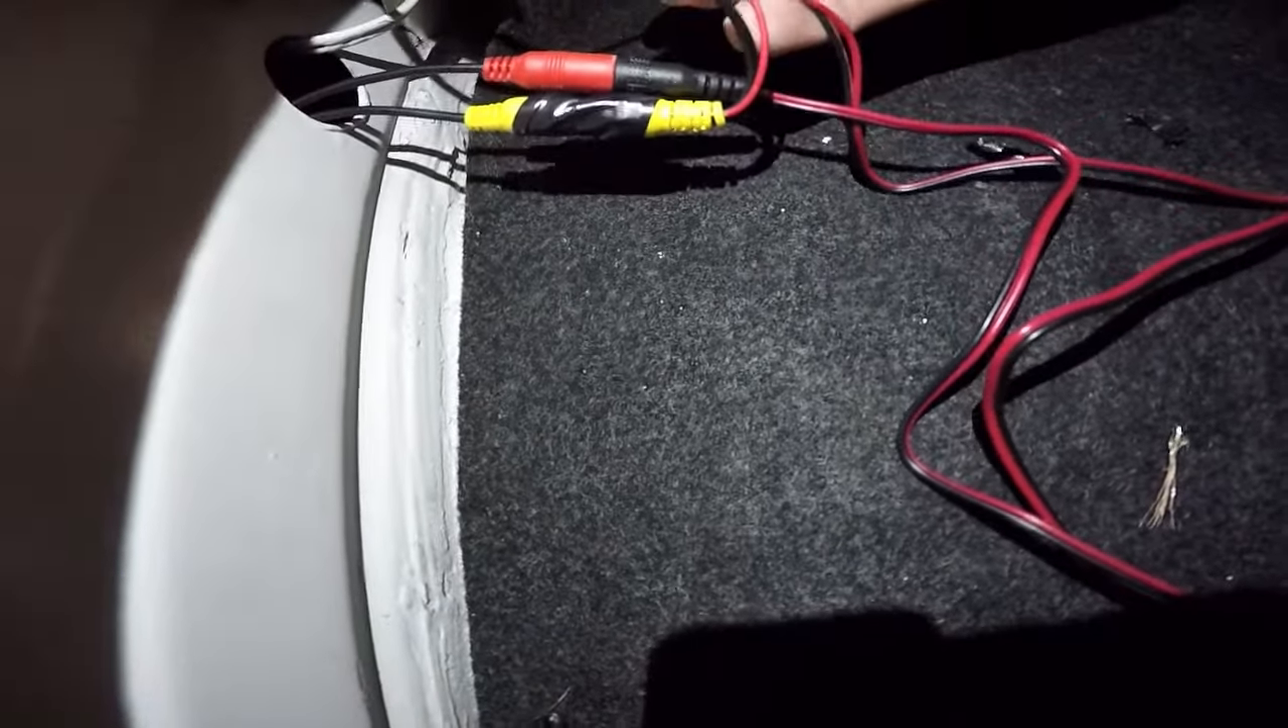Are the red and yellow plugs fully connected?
Yes.